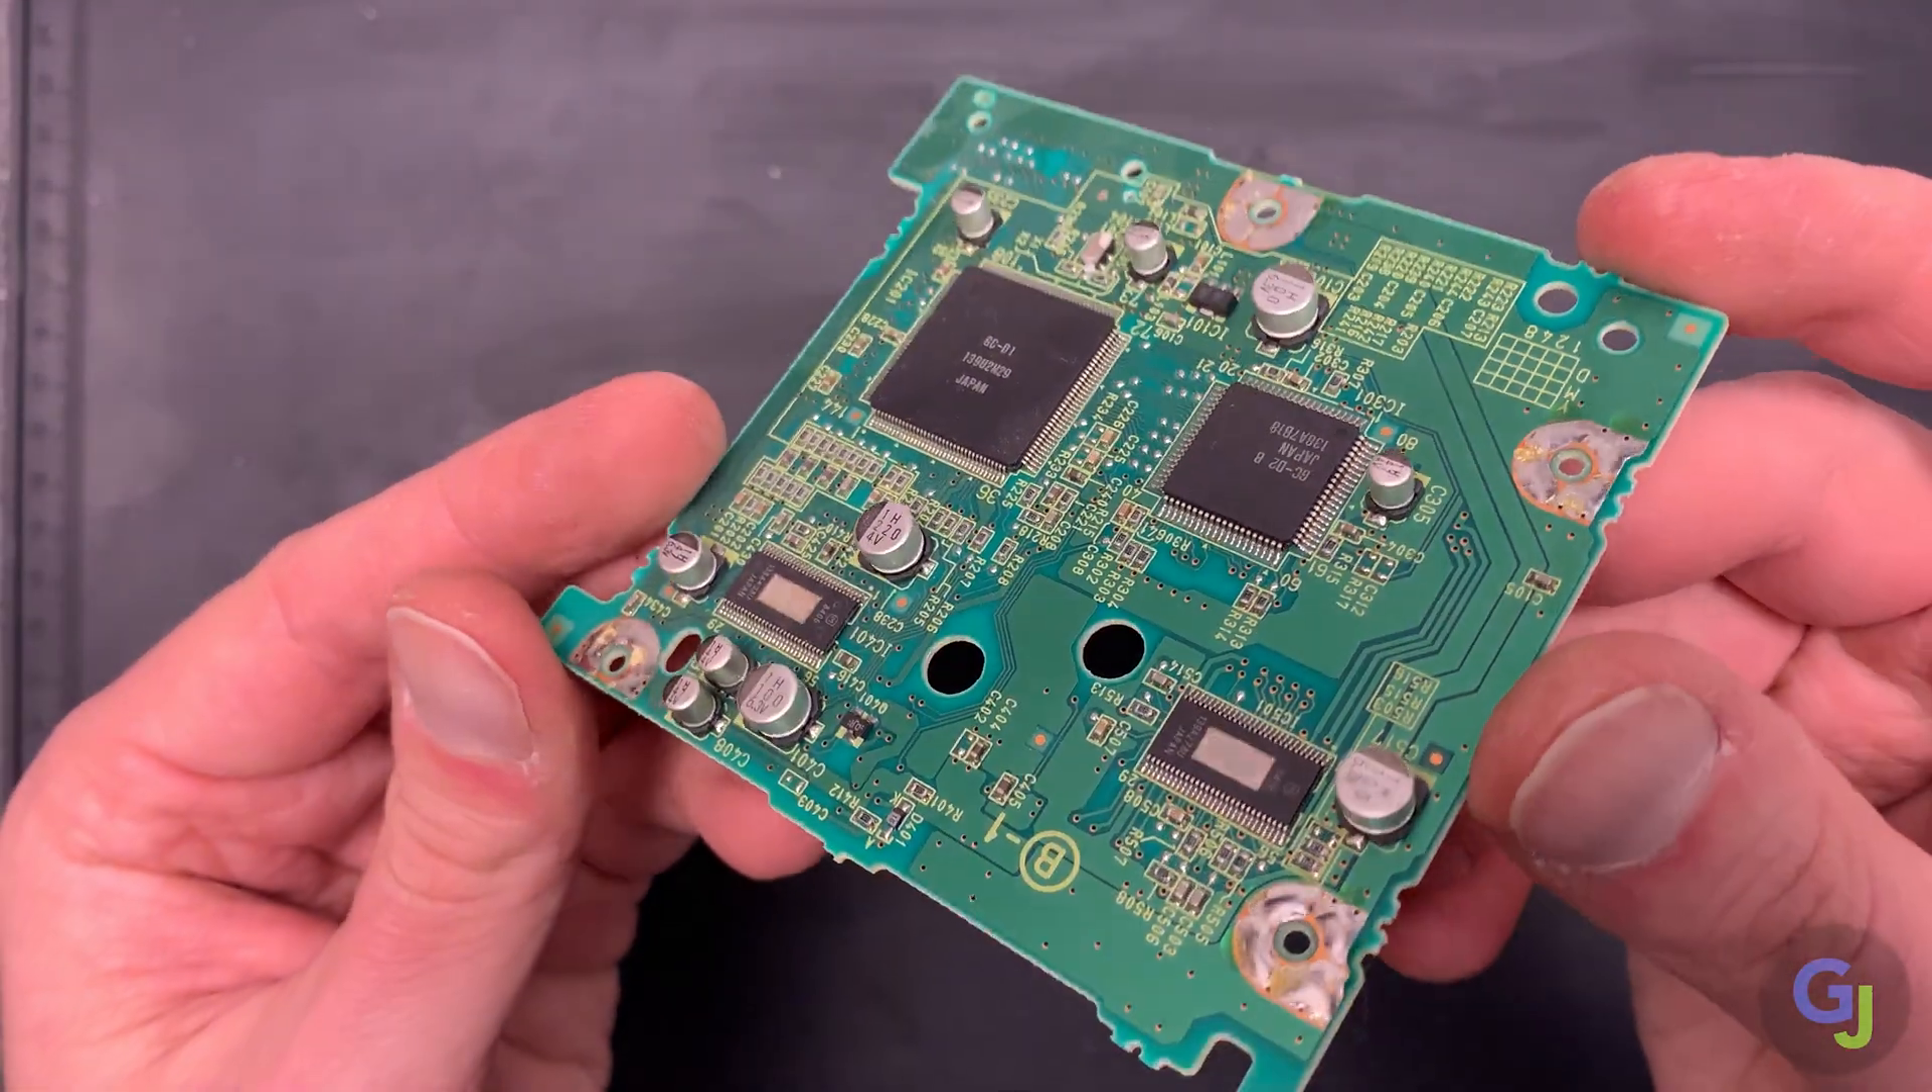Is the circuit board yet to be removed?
No.